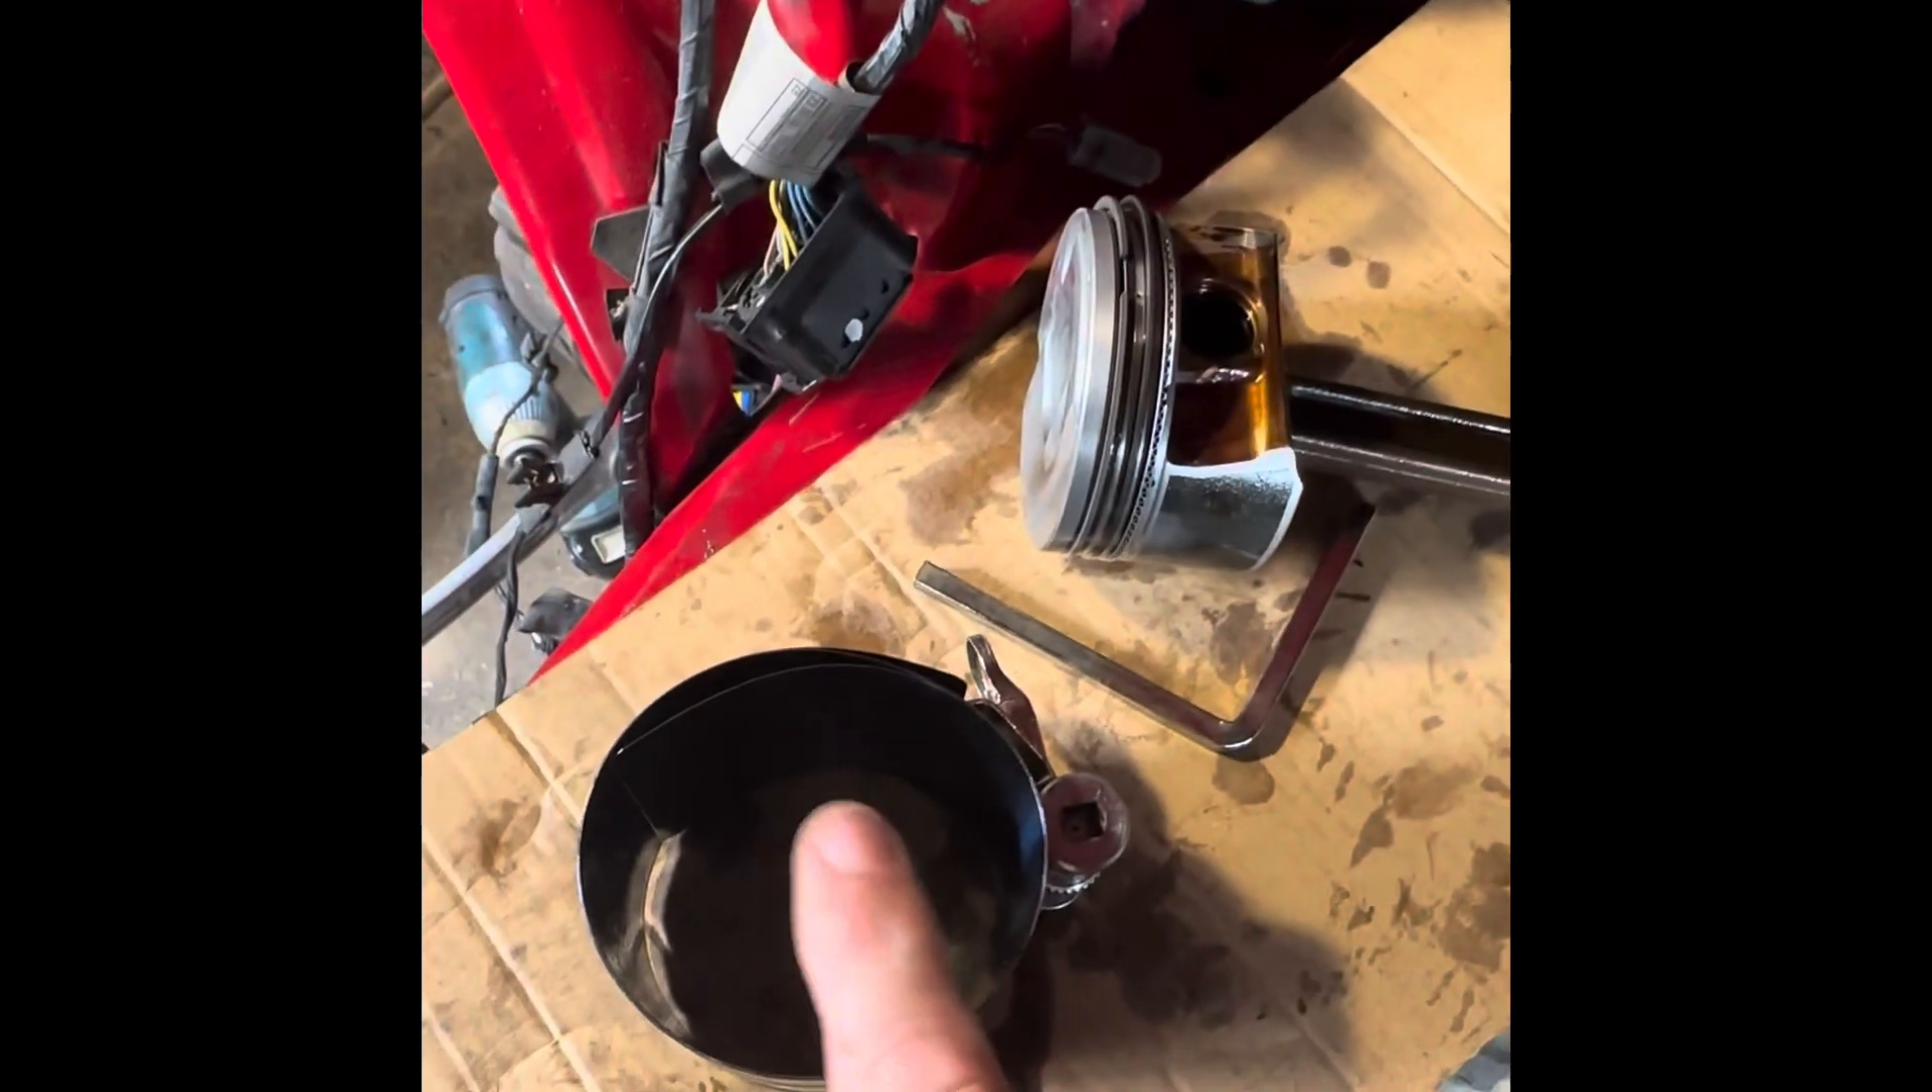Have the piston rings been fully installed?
Yes.